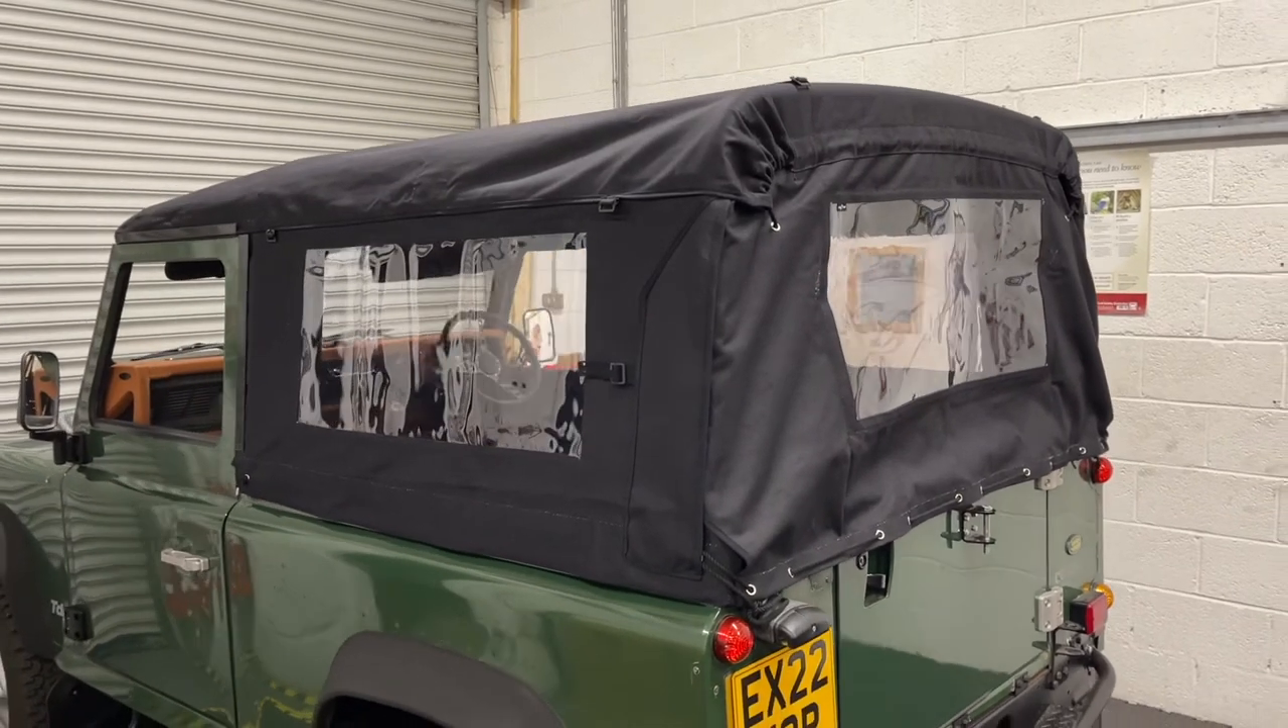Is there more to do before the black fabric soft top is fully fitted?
No.